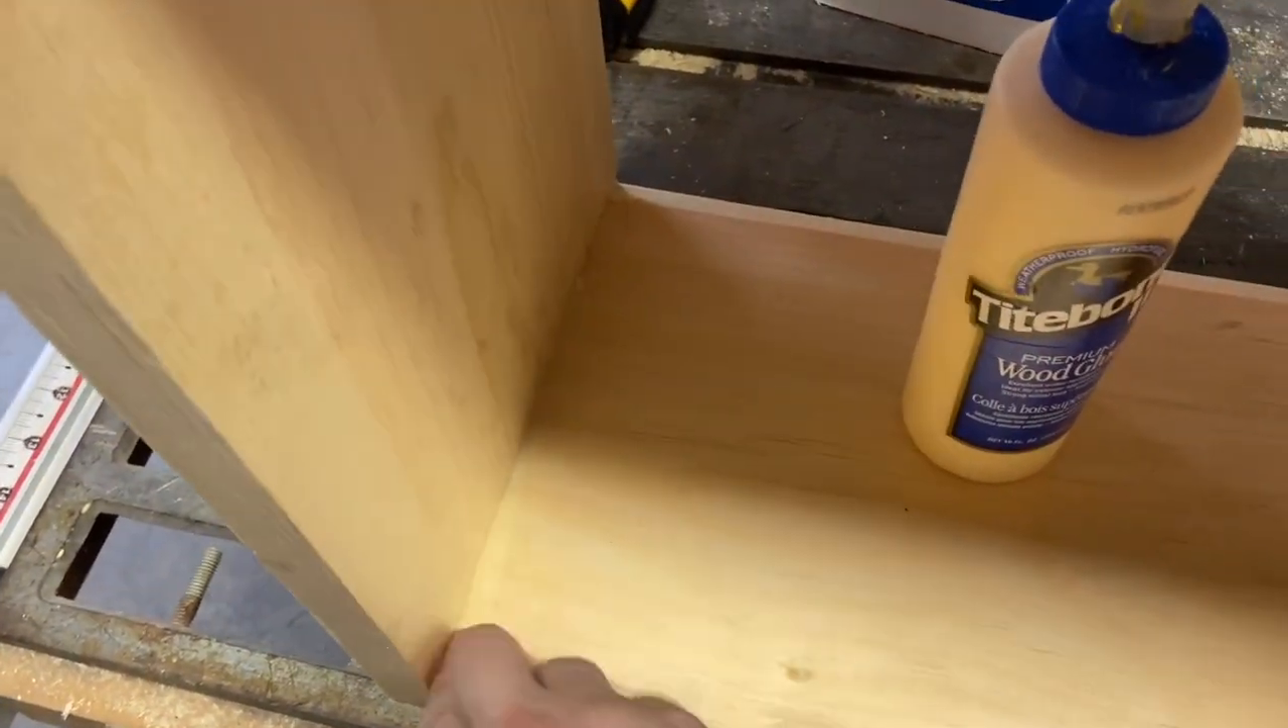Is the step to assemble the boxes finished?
No.